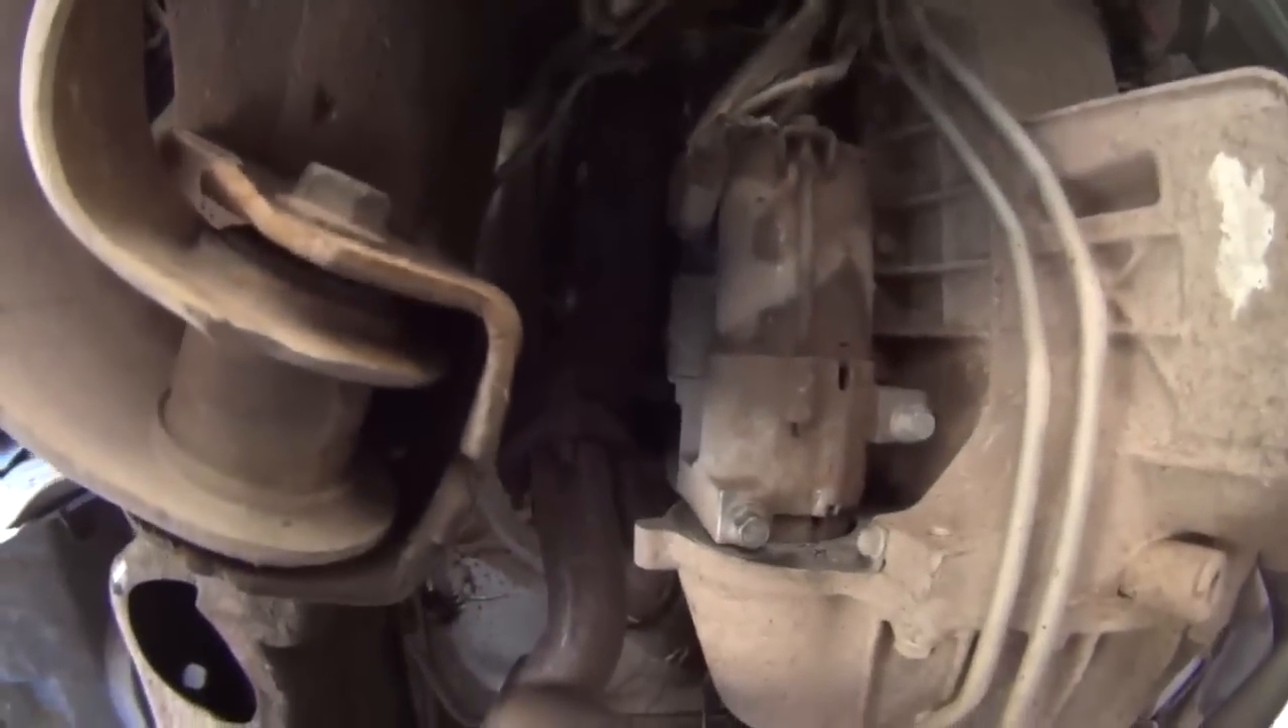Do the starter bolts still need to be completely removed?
Yes.